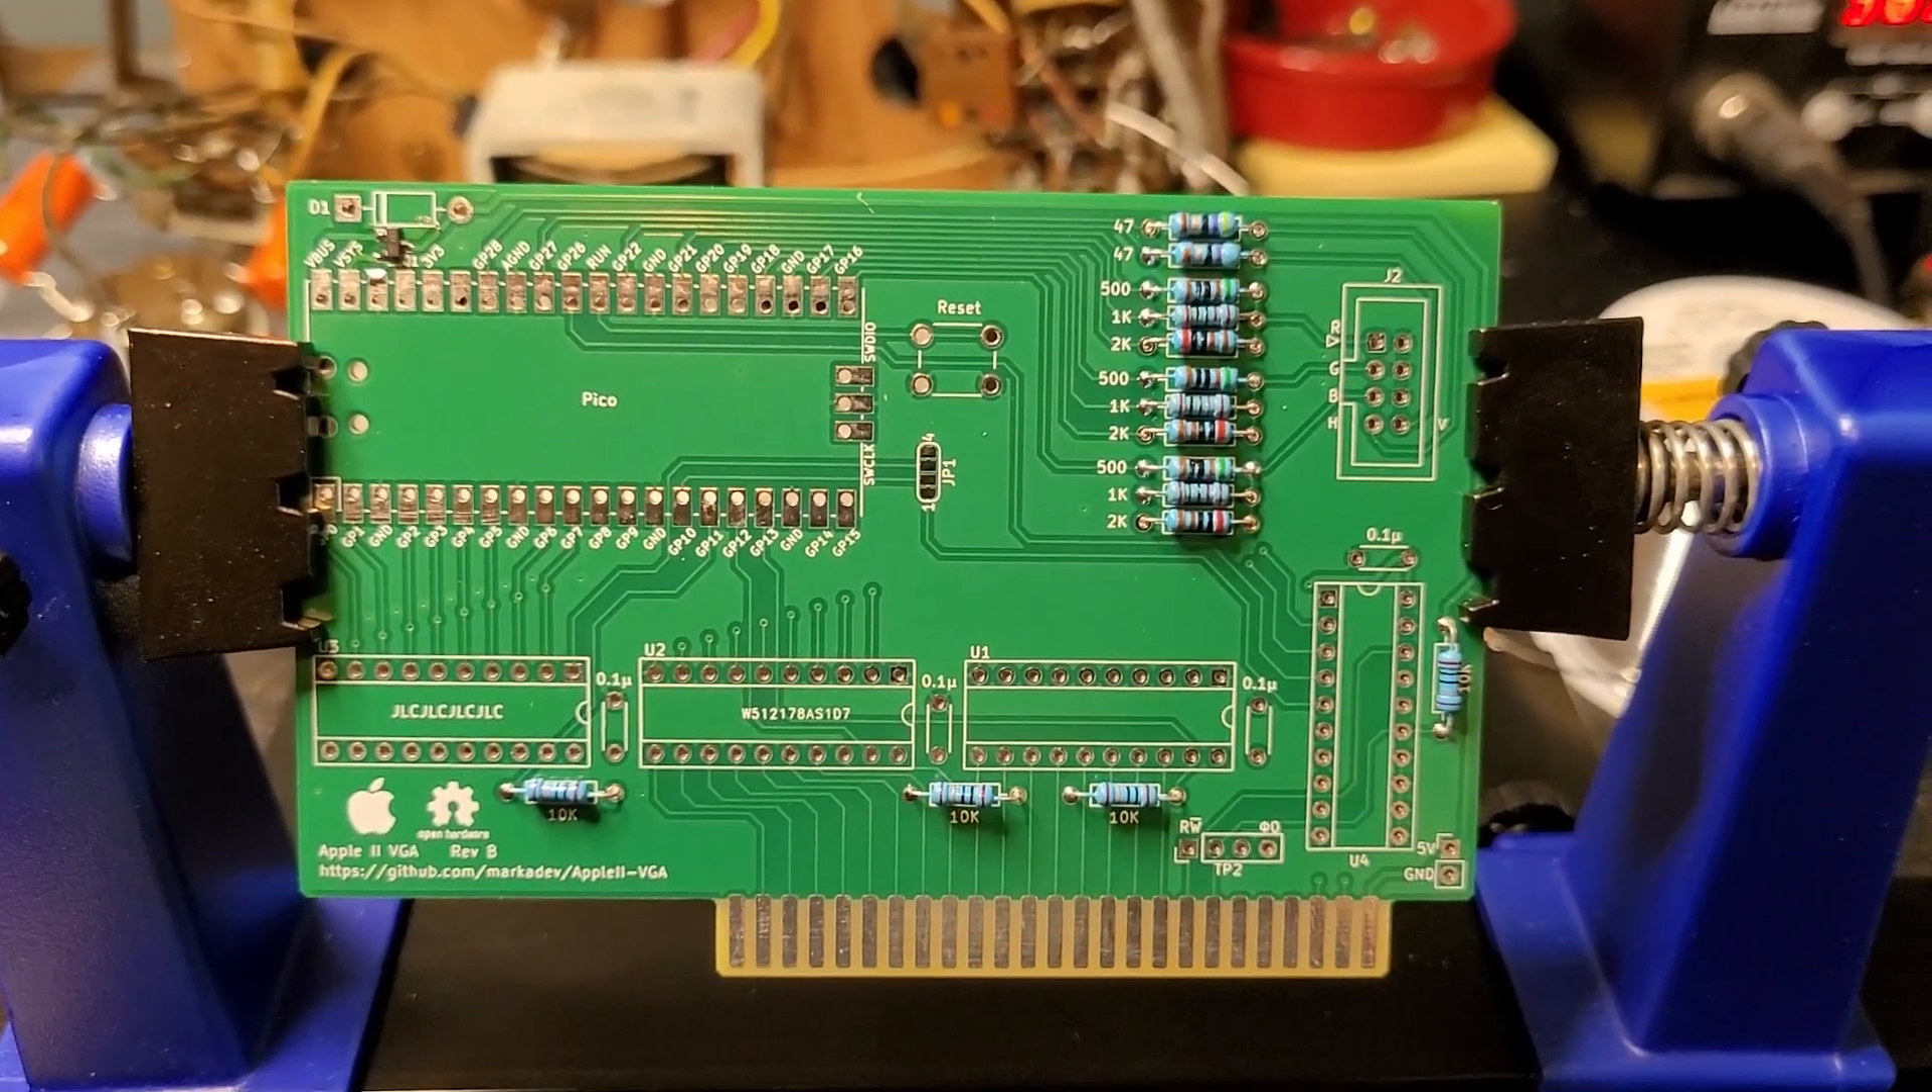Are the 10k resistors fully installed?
Yes.